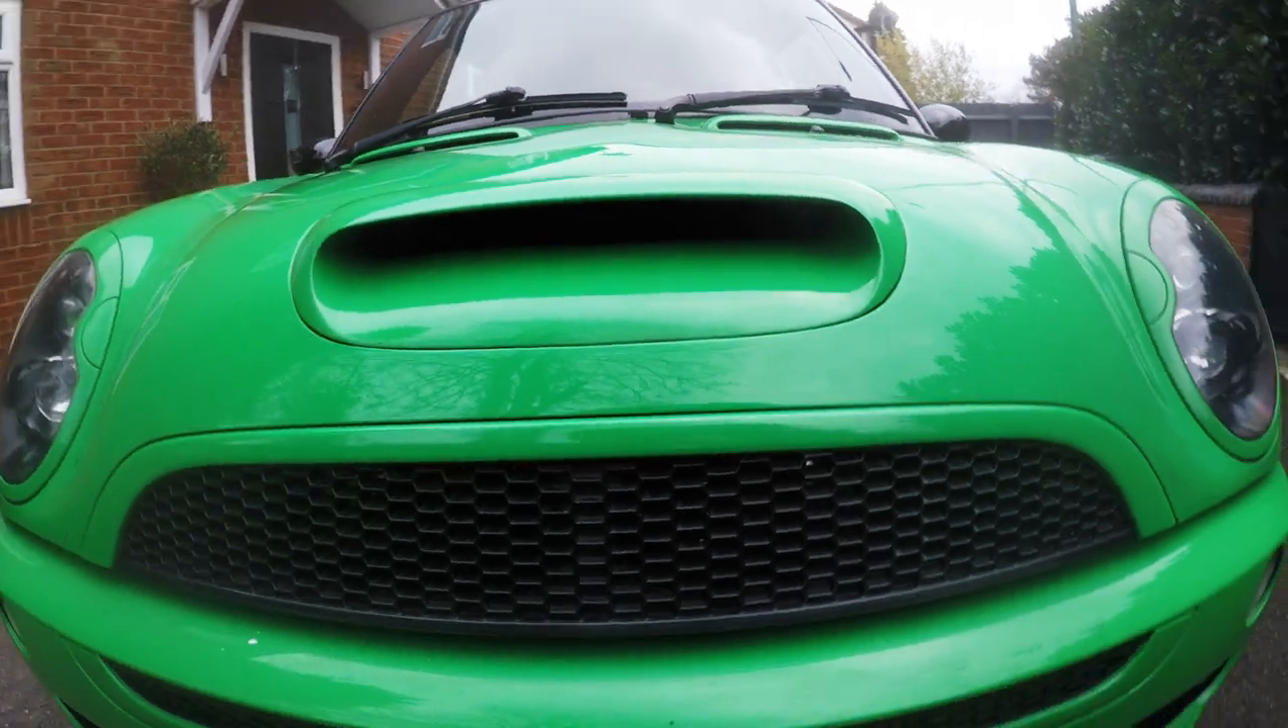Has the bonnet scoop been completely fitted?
Yes.